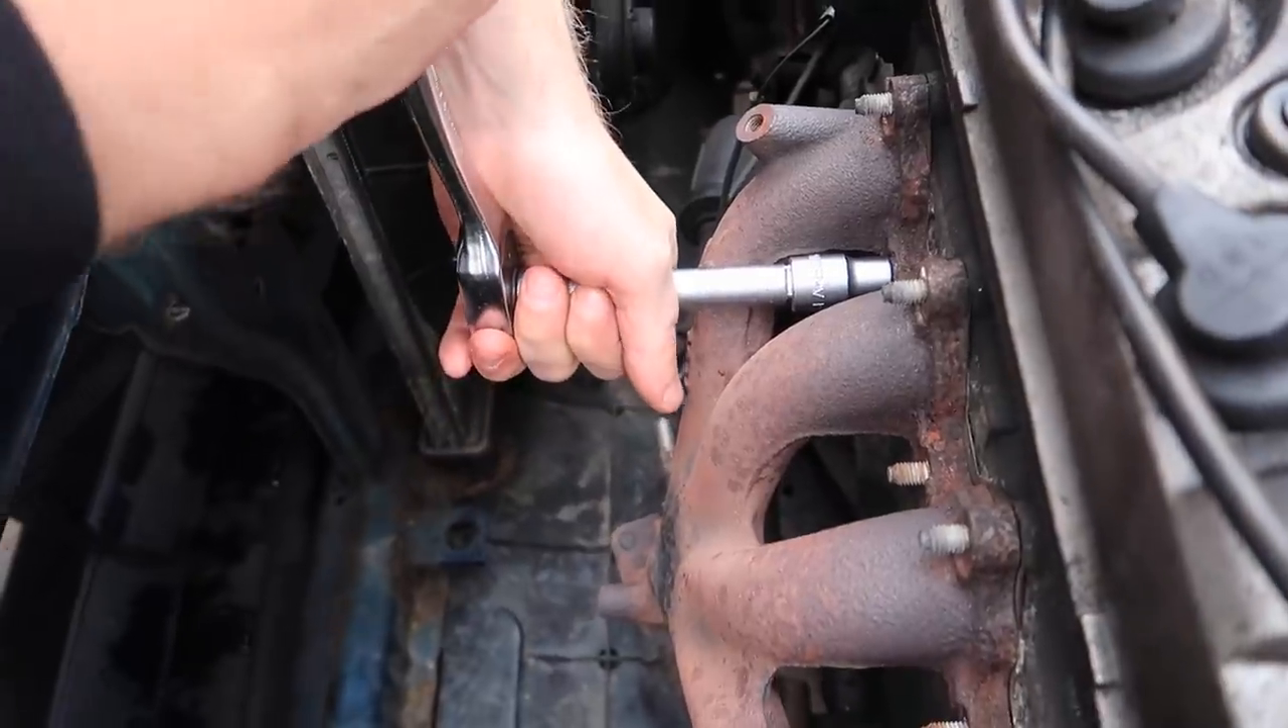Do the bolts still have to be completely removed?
Yes.